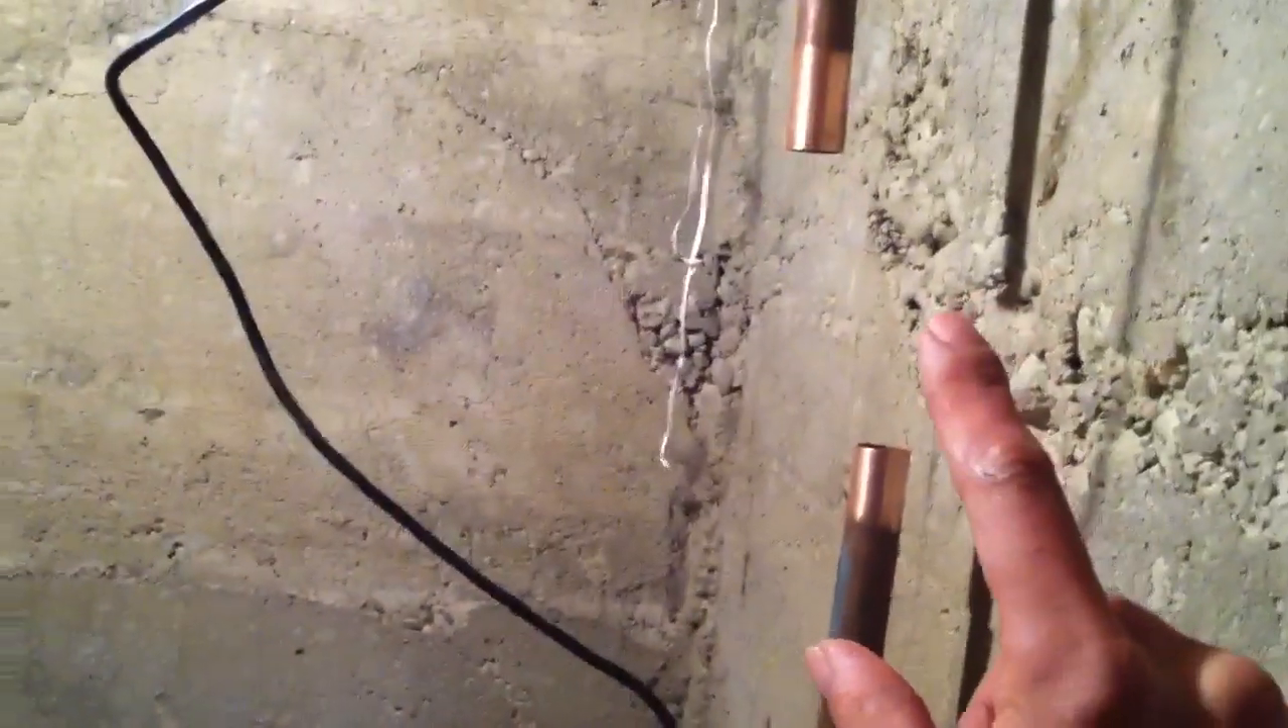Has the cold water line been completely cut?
Yes.